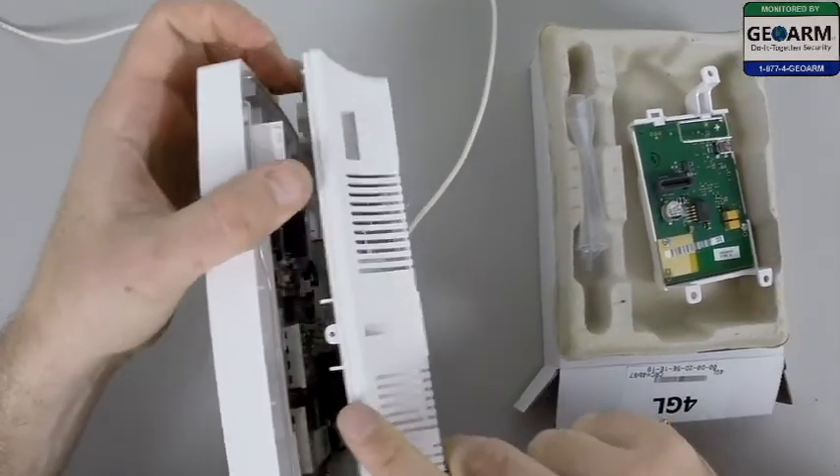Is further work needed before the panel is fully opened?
Yes.